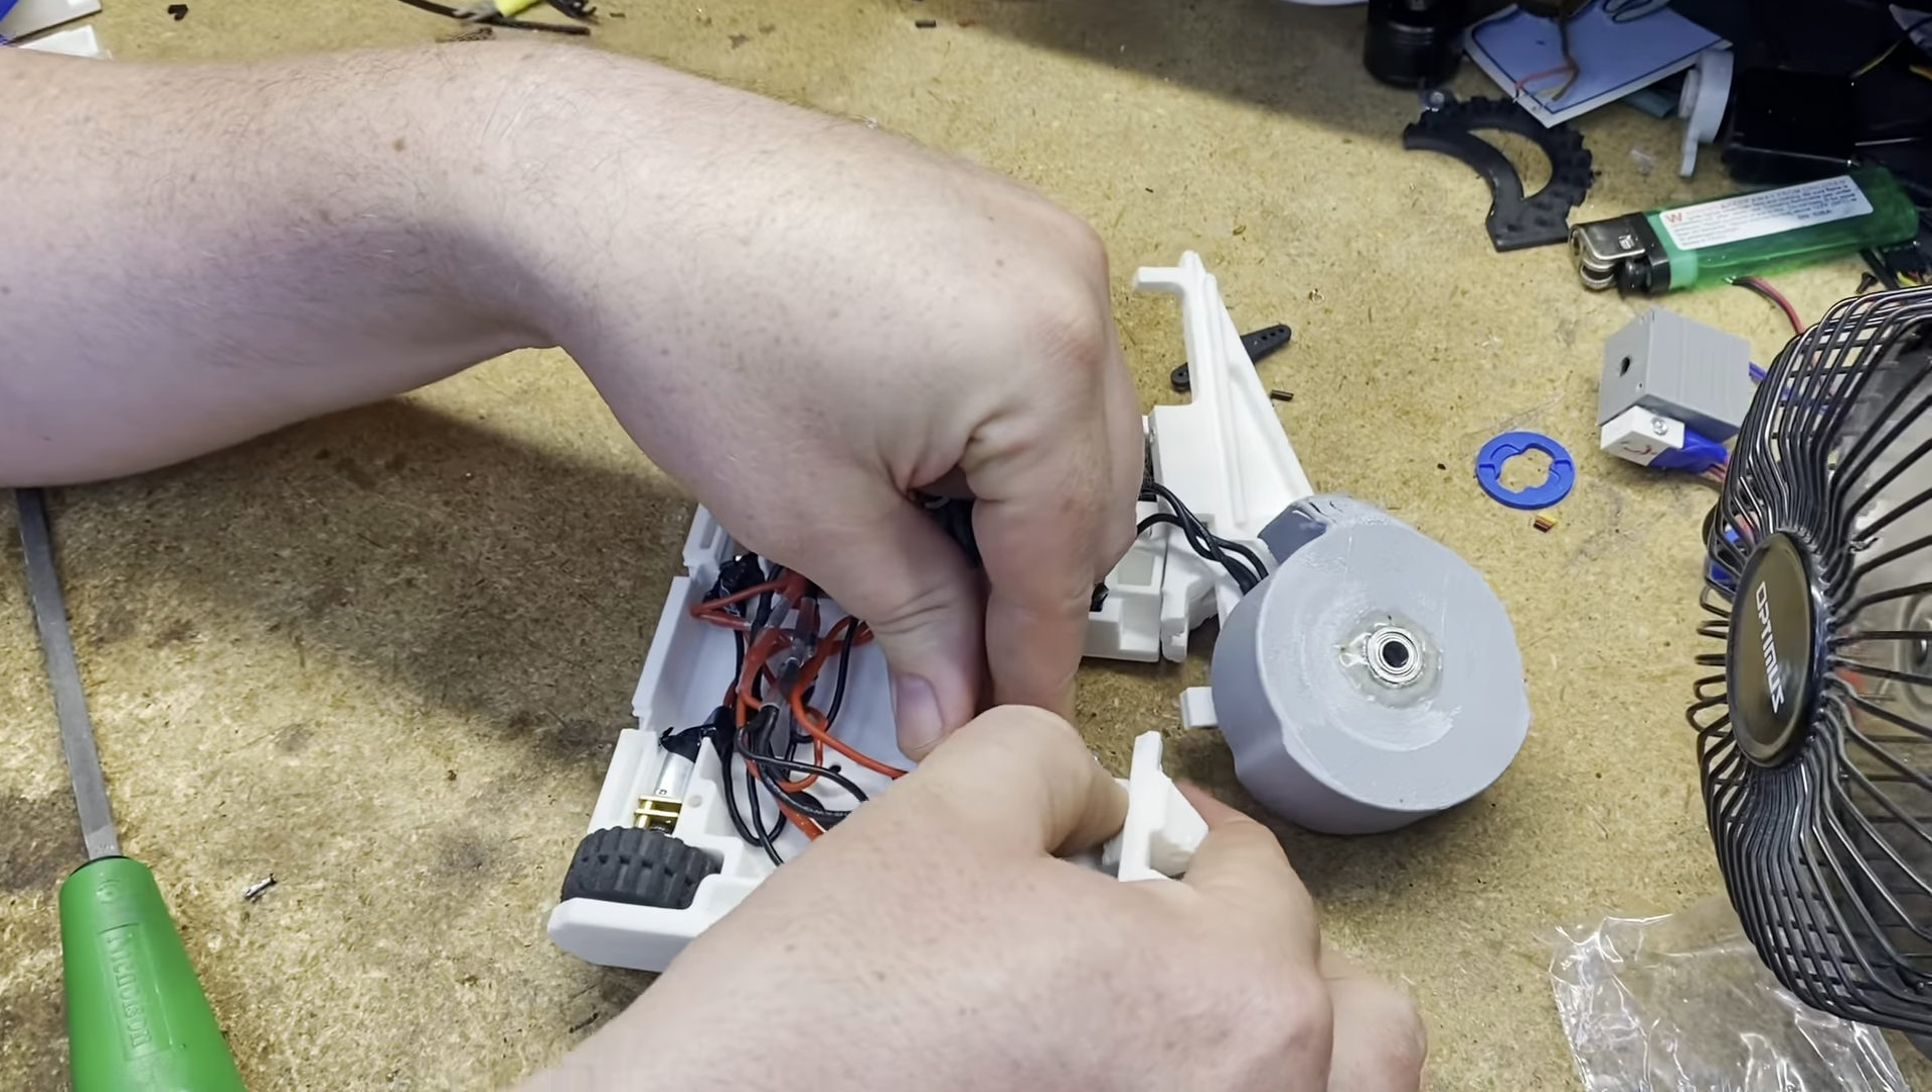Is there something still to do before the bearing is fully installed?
No.